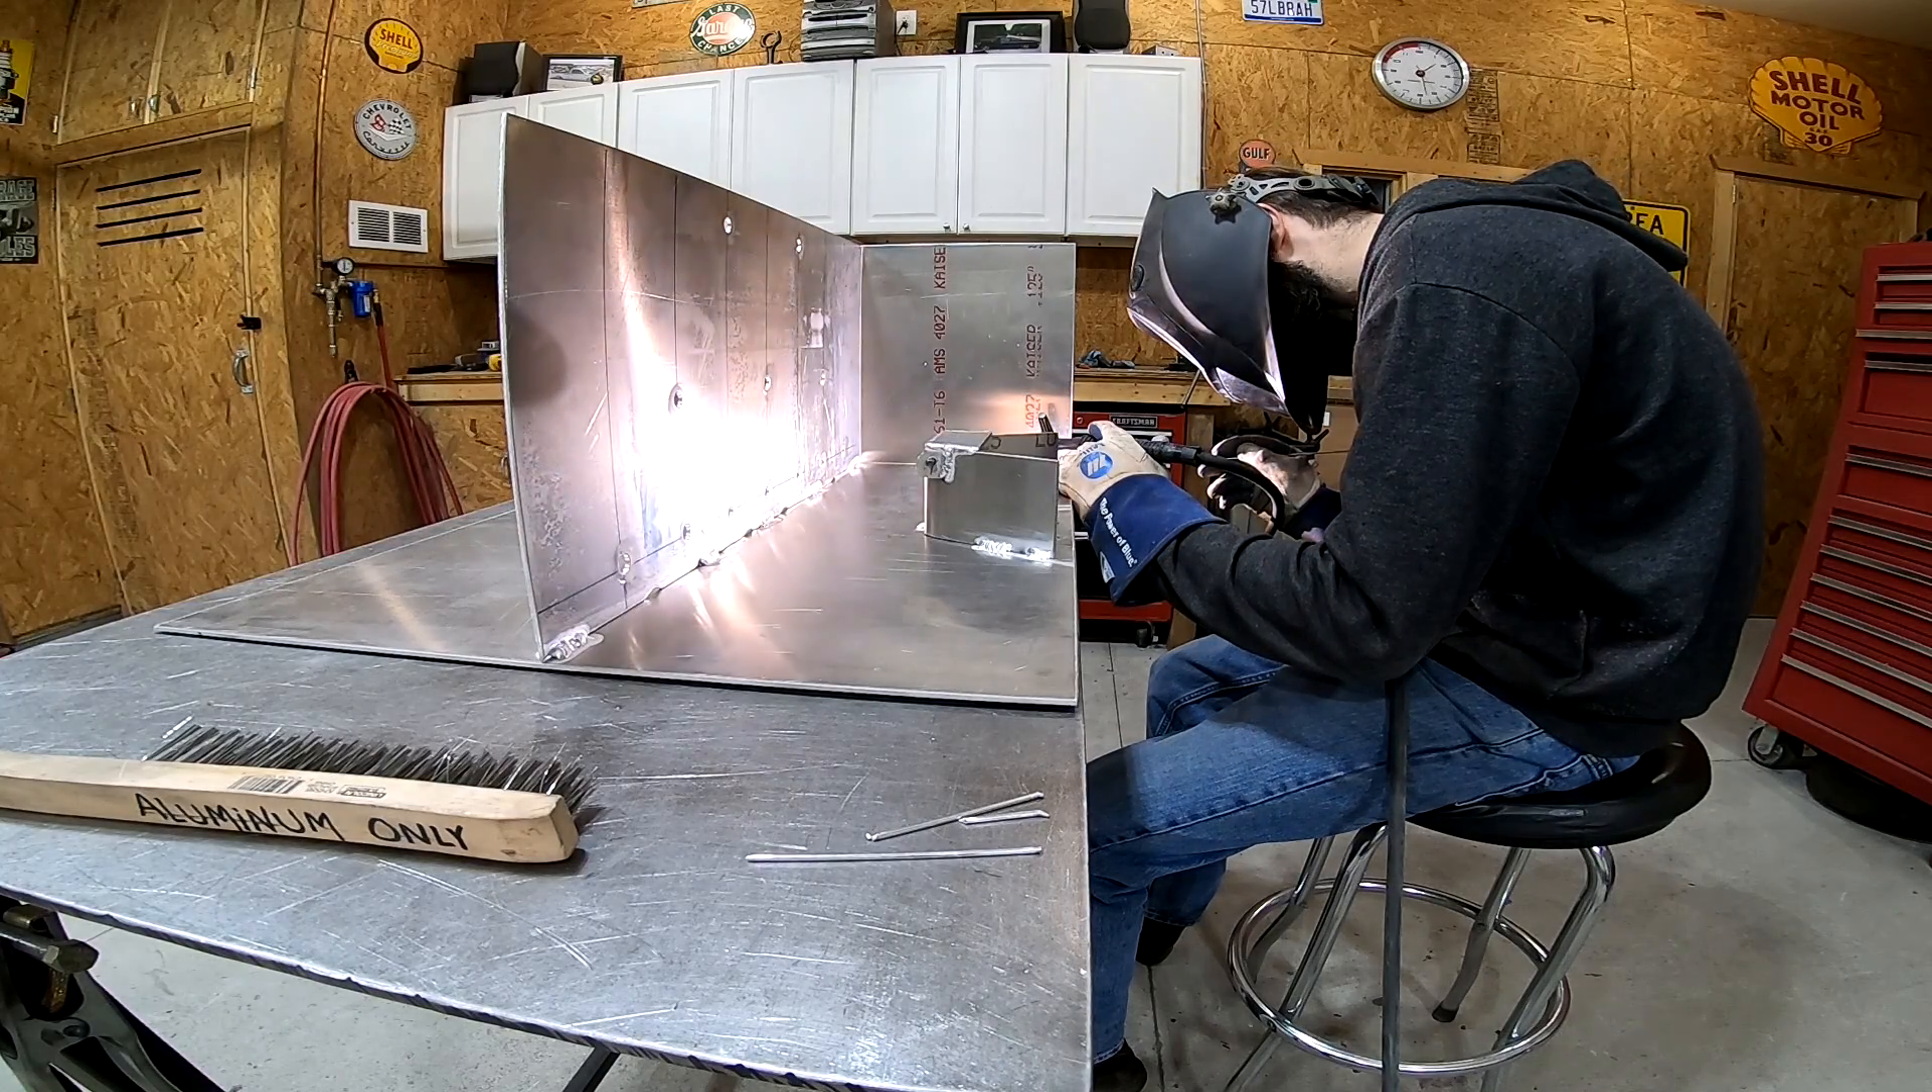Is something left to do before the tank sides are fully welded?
Yes.